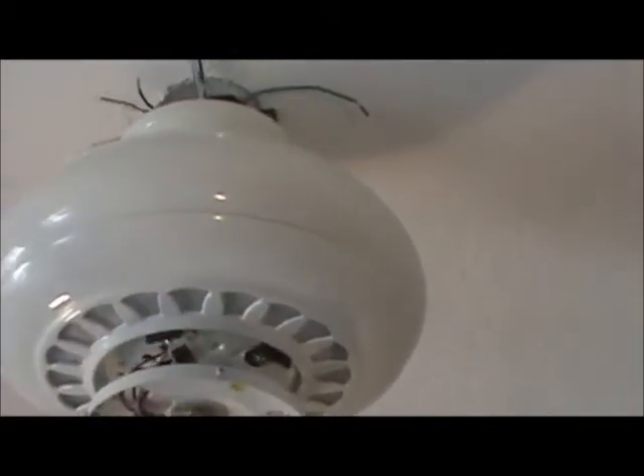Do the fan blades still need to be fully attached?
Yes.